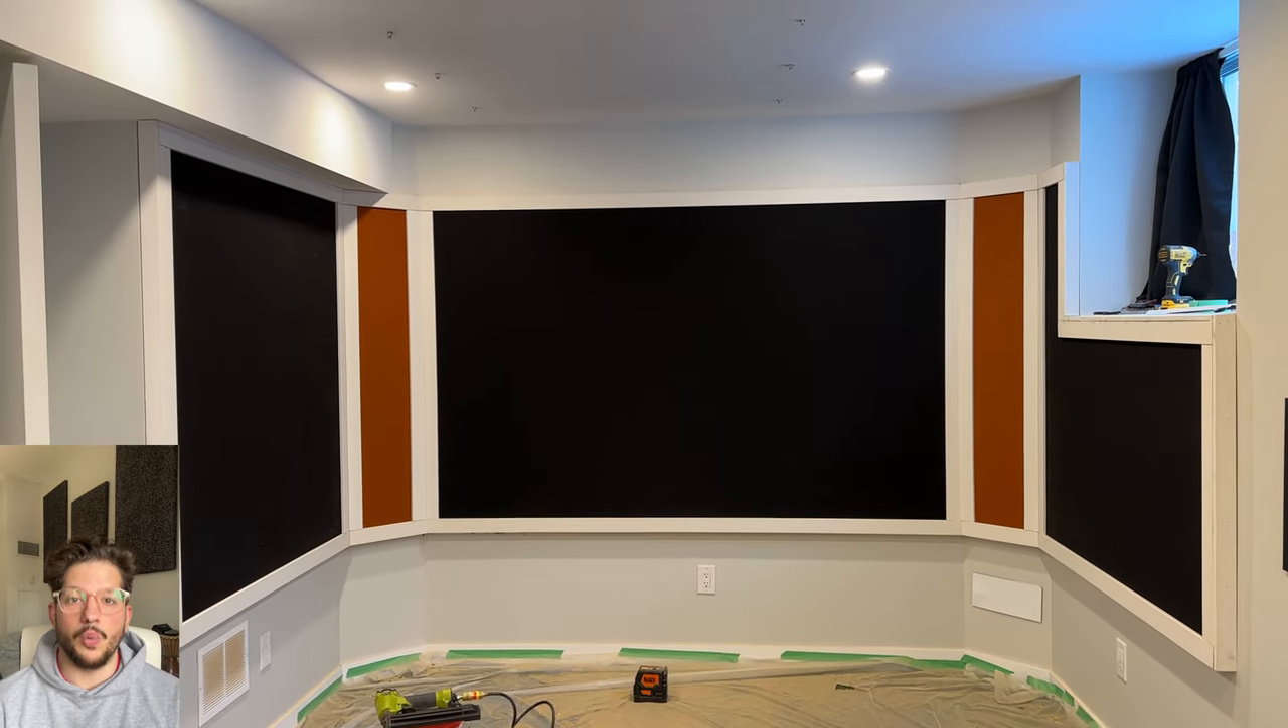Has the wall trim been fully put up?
Yes.